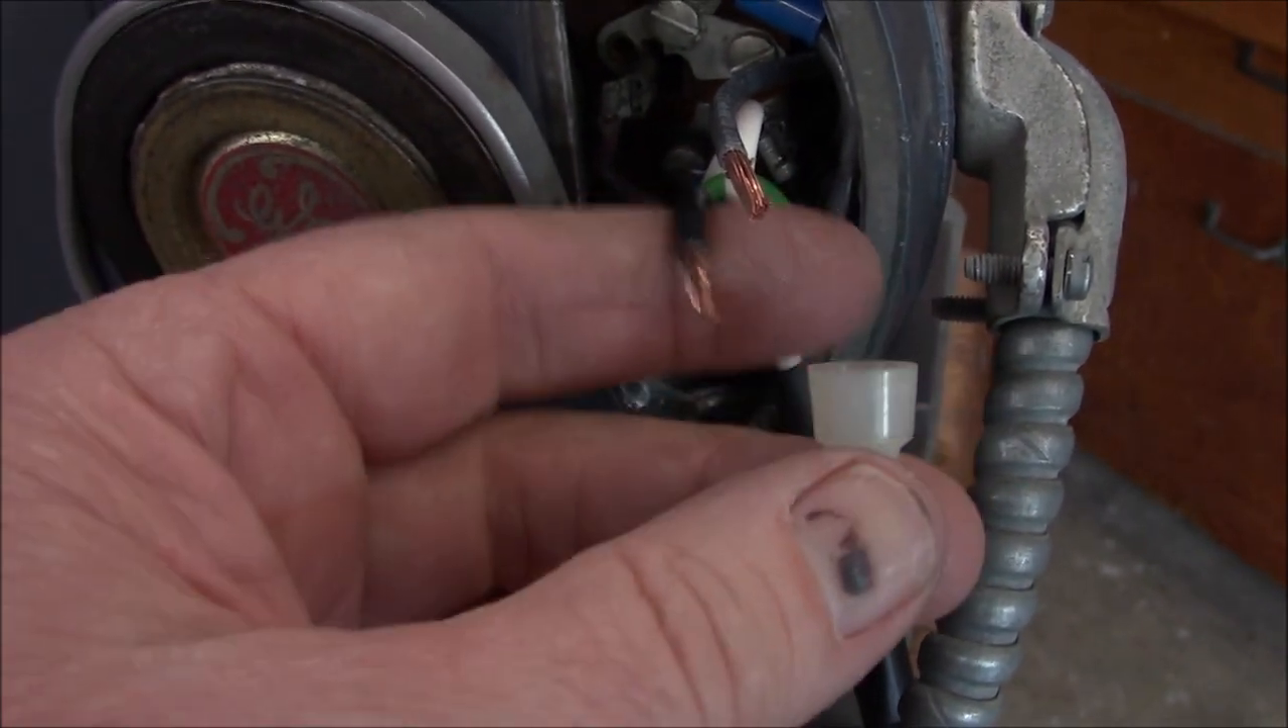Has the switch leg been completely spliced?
No.